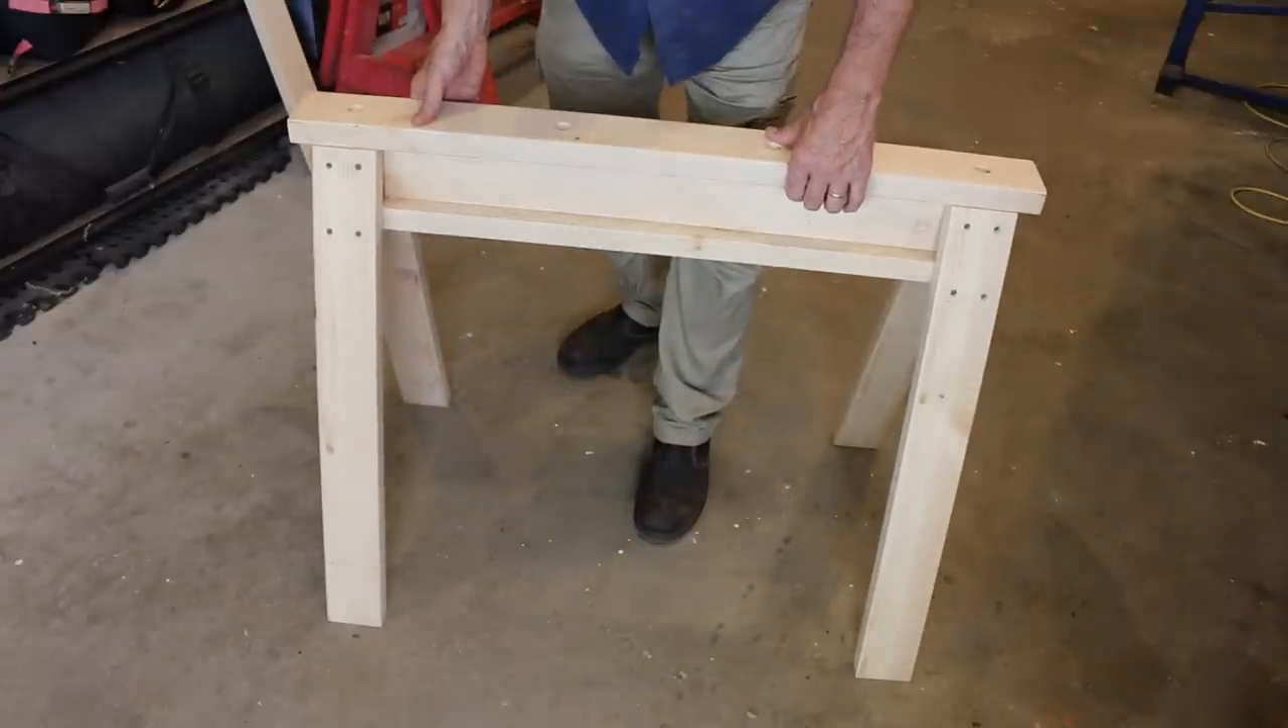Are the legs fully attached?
Yes.